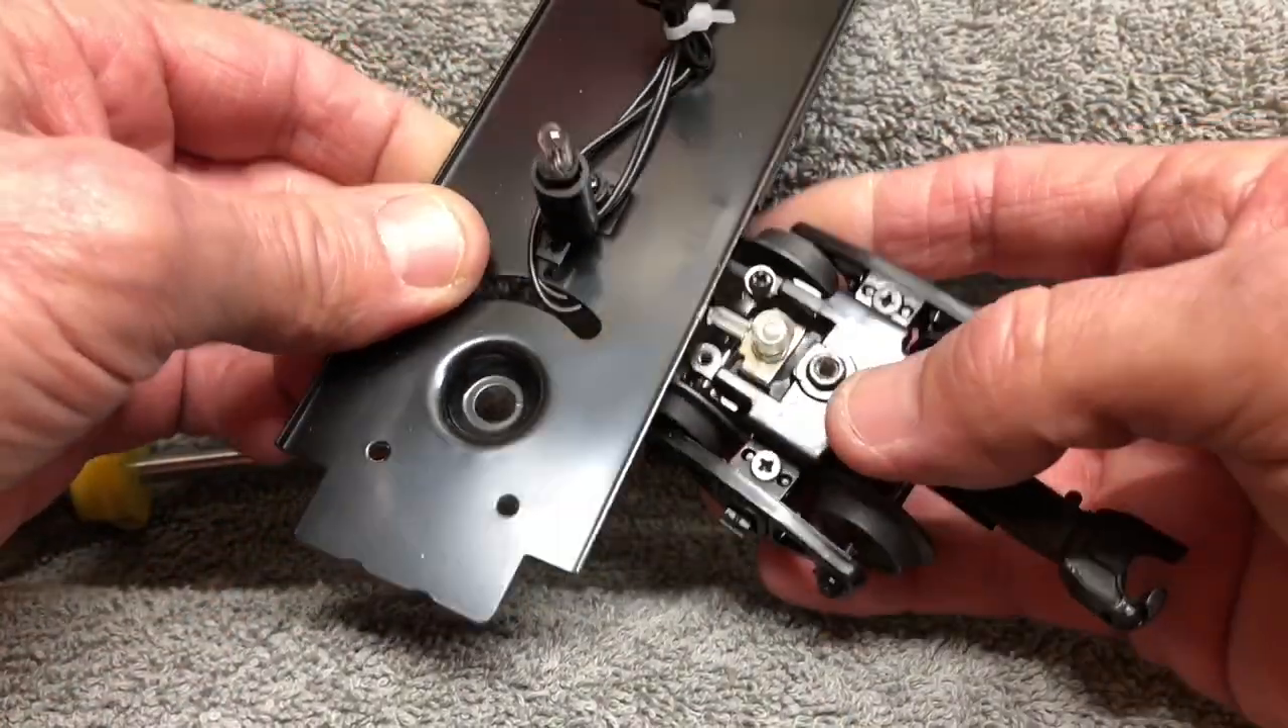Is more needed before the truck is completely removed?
No.